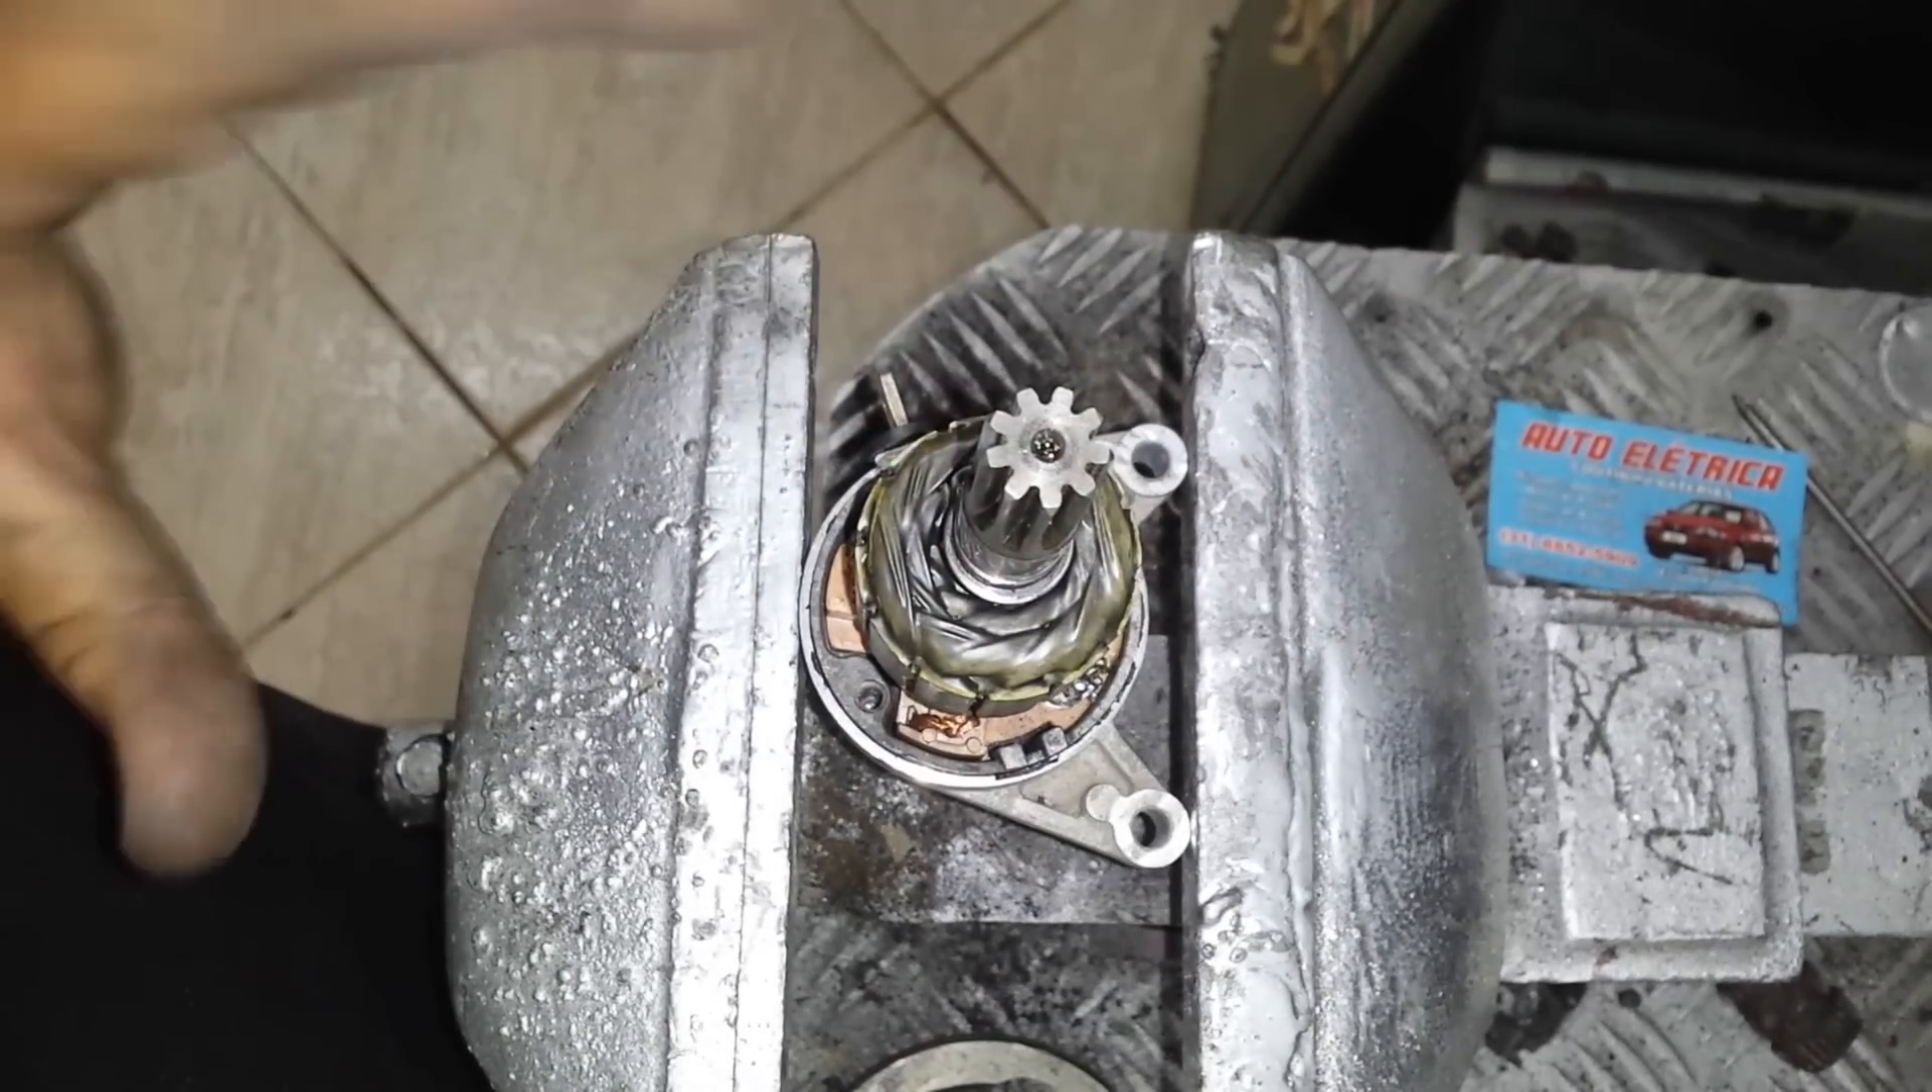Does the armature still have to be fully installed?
No.